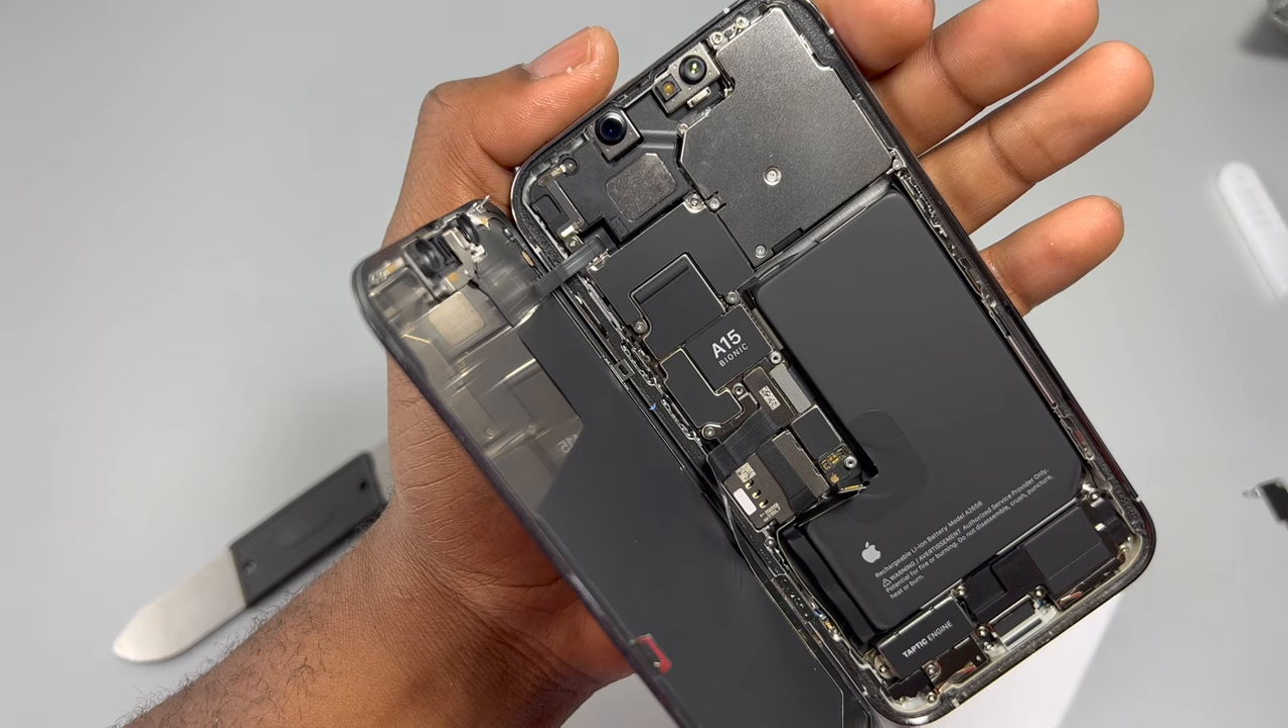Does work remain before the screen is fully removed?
Yes.